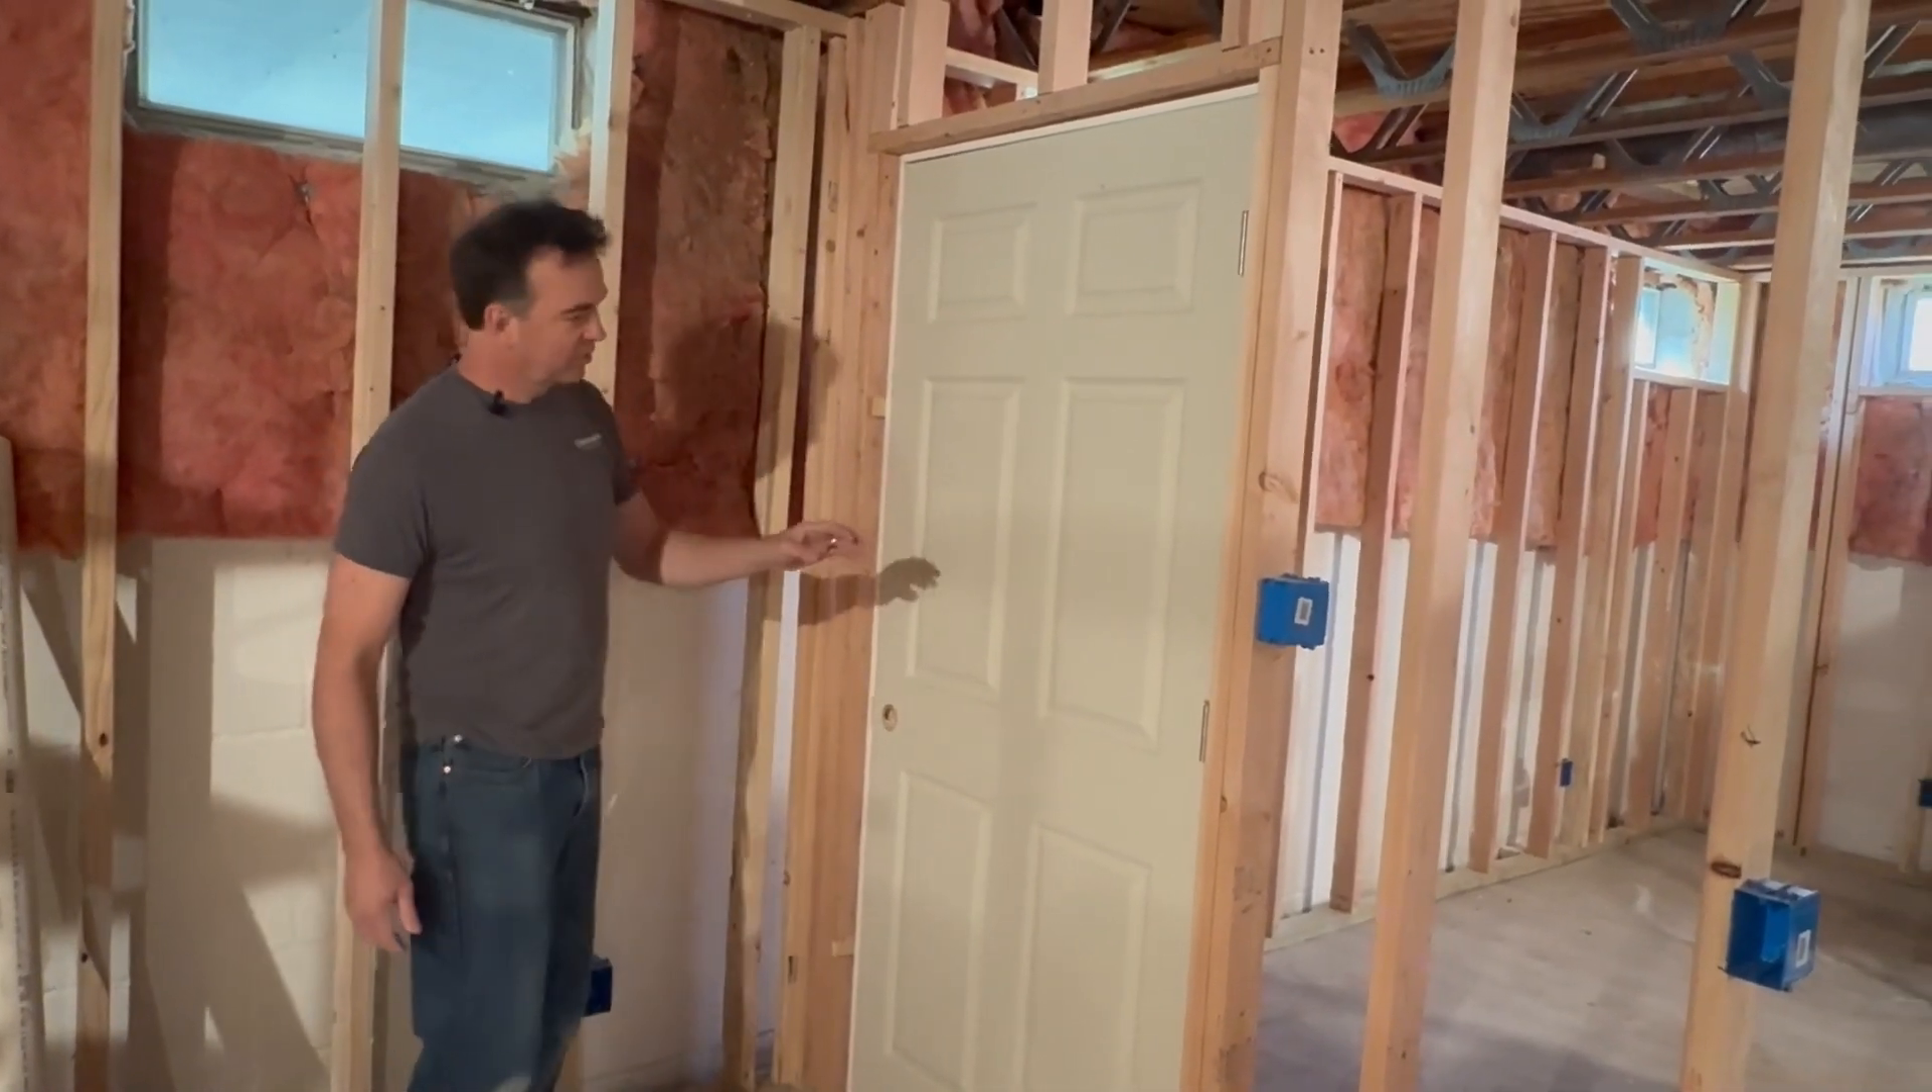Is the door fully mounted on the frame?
Yes.